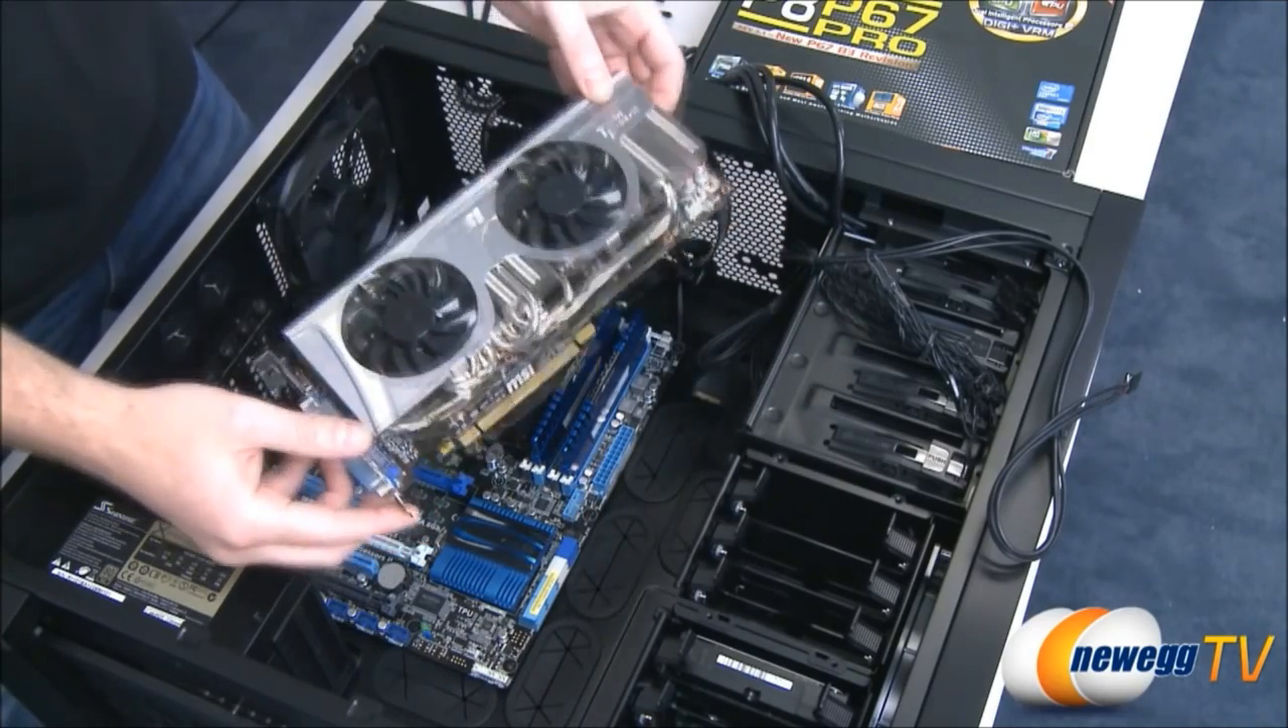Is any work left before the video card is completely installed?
Yes.